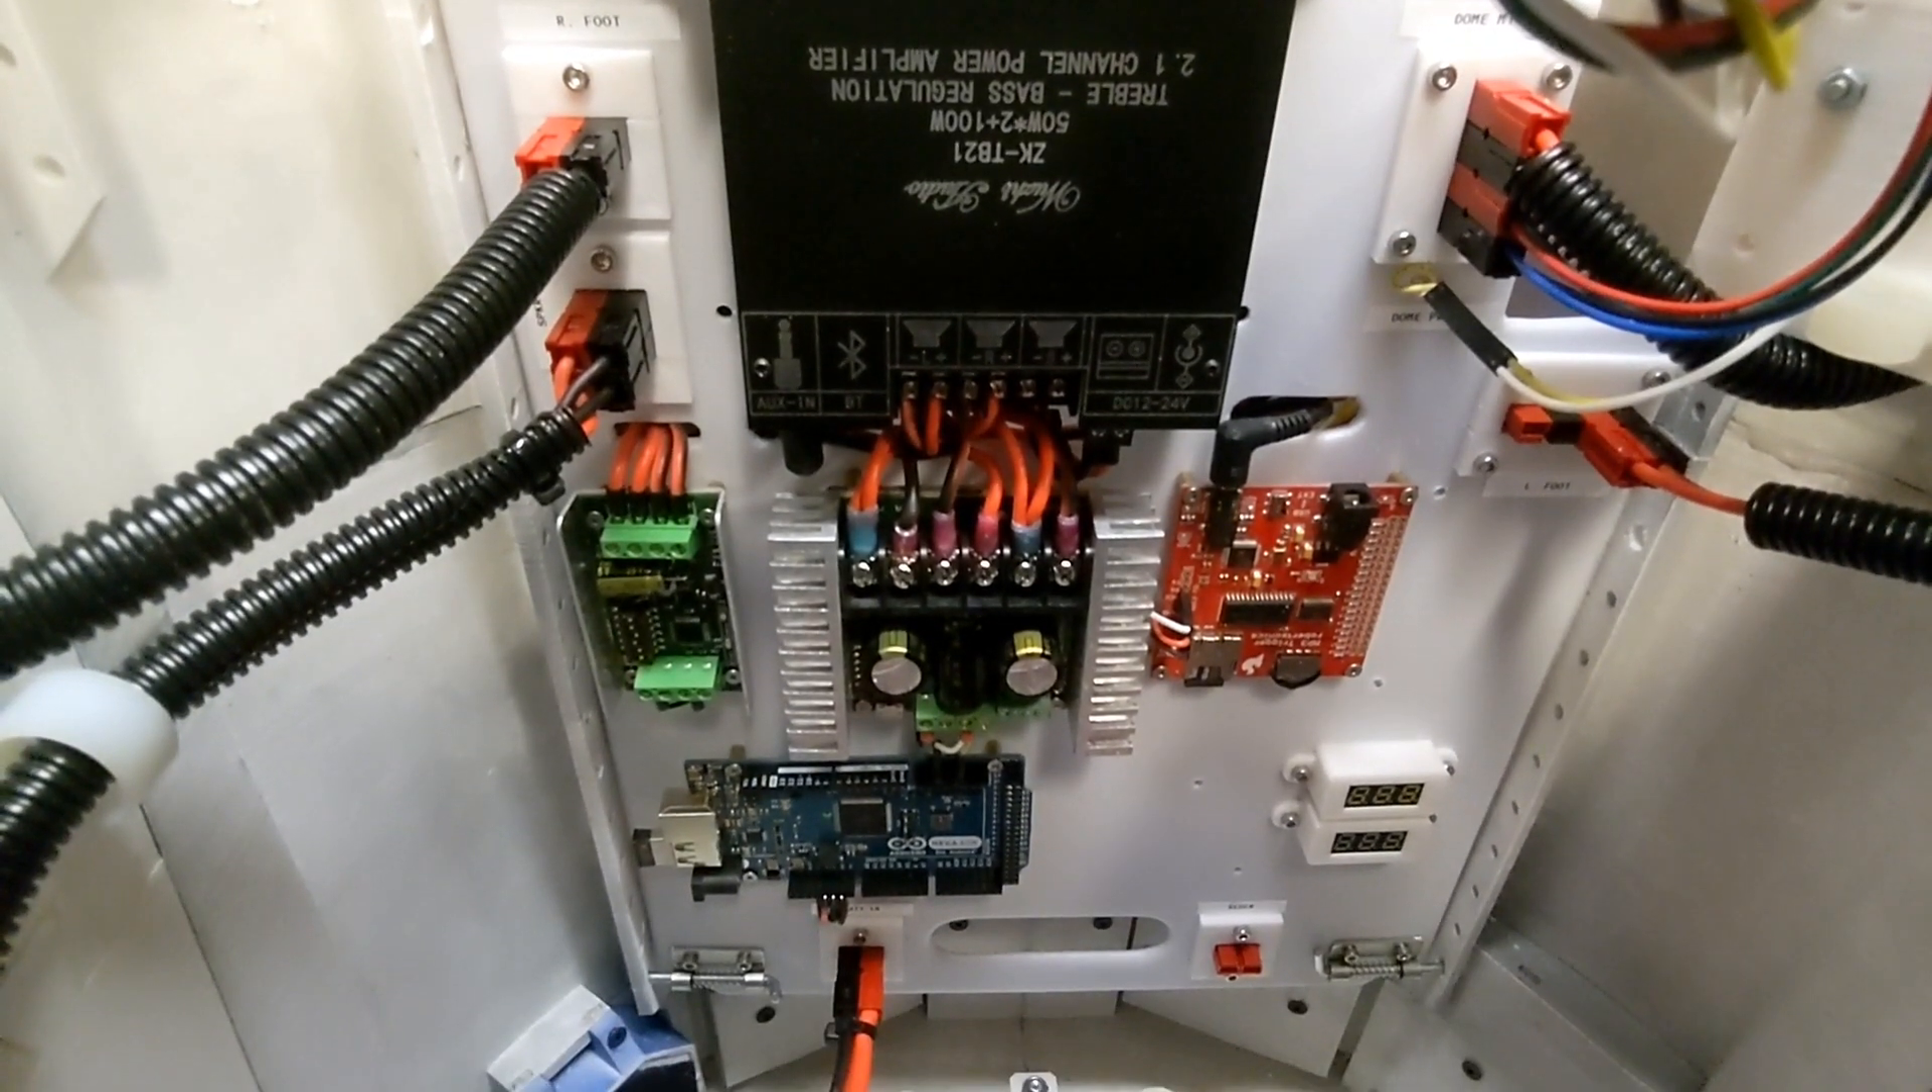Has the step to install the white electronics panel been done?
Yes.